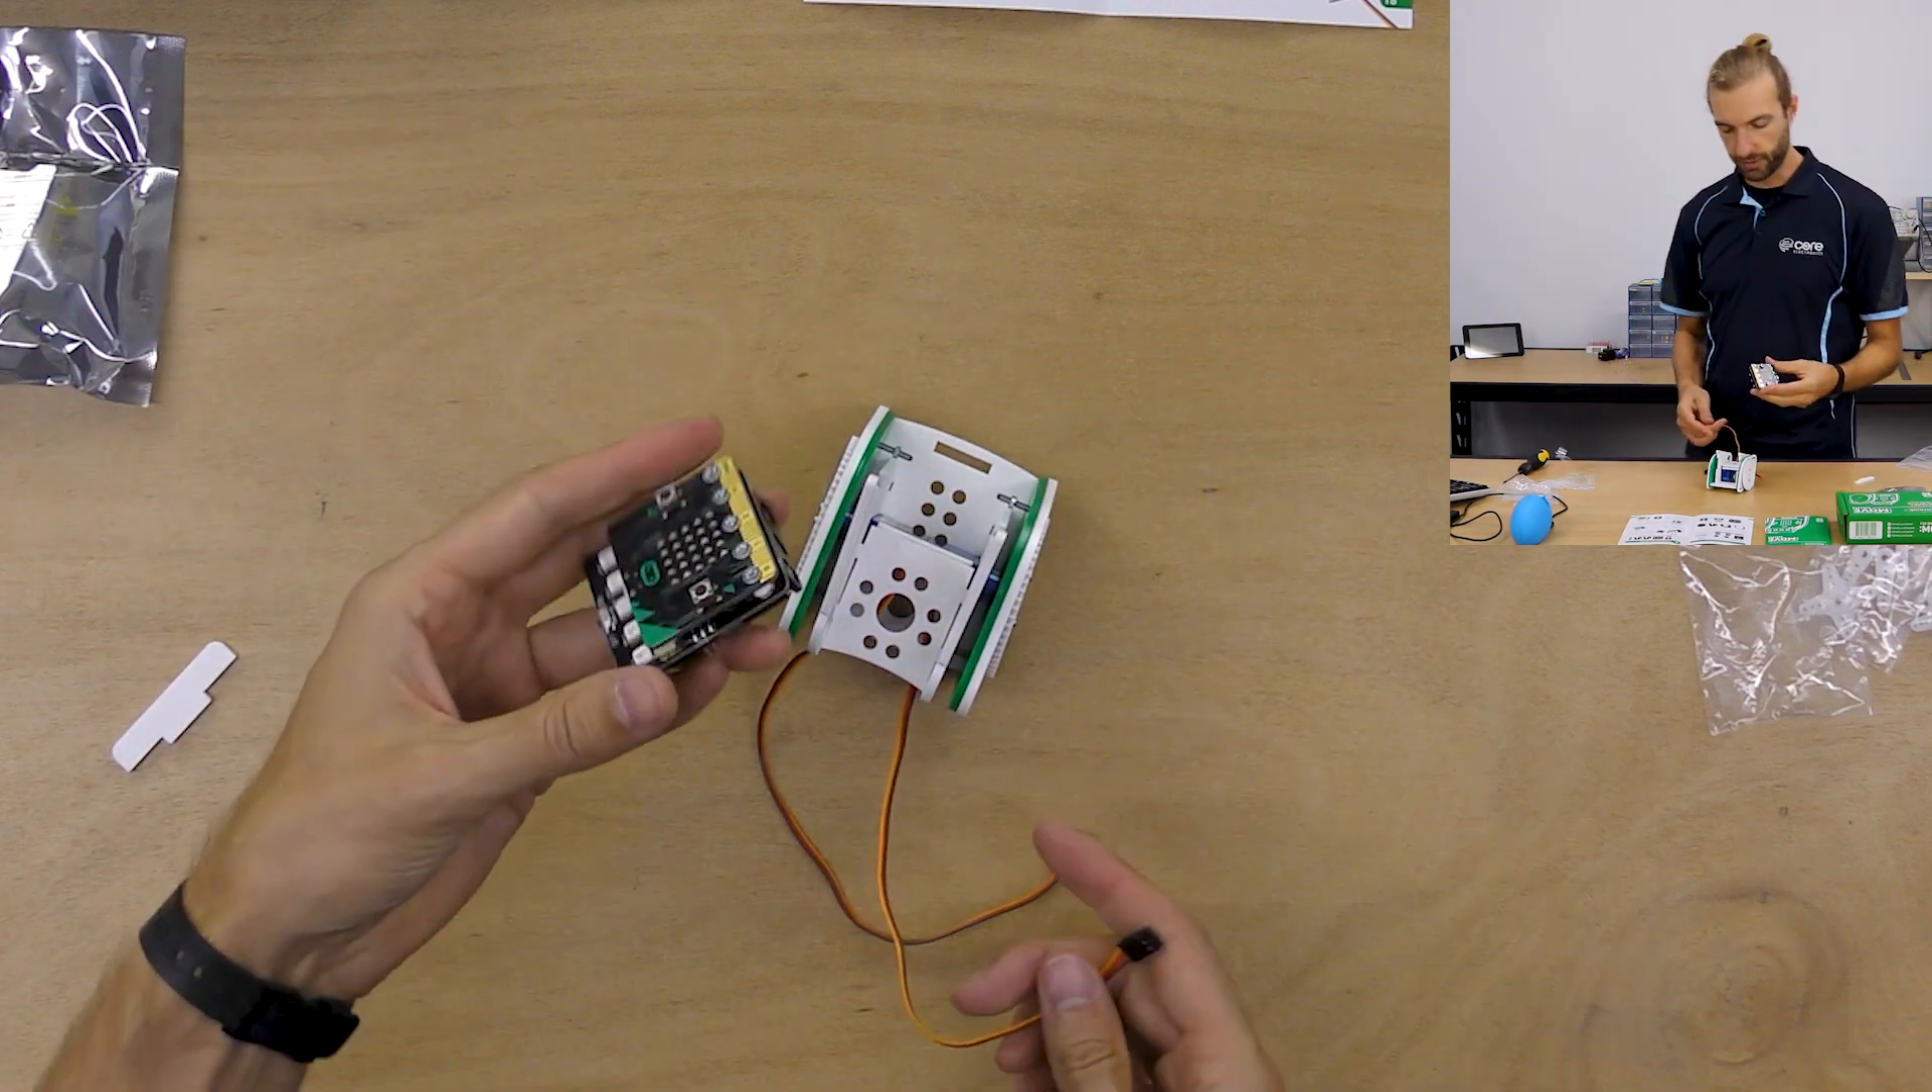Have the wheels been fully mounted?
Yes.